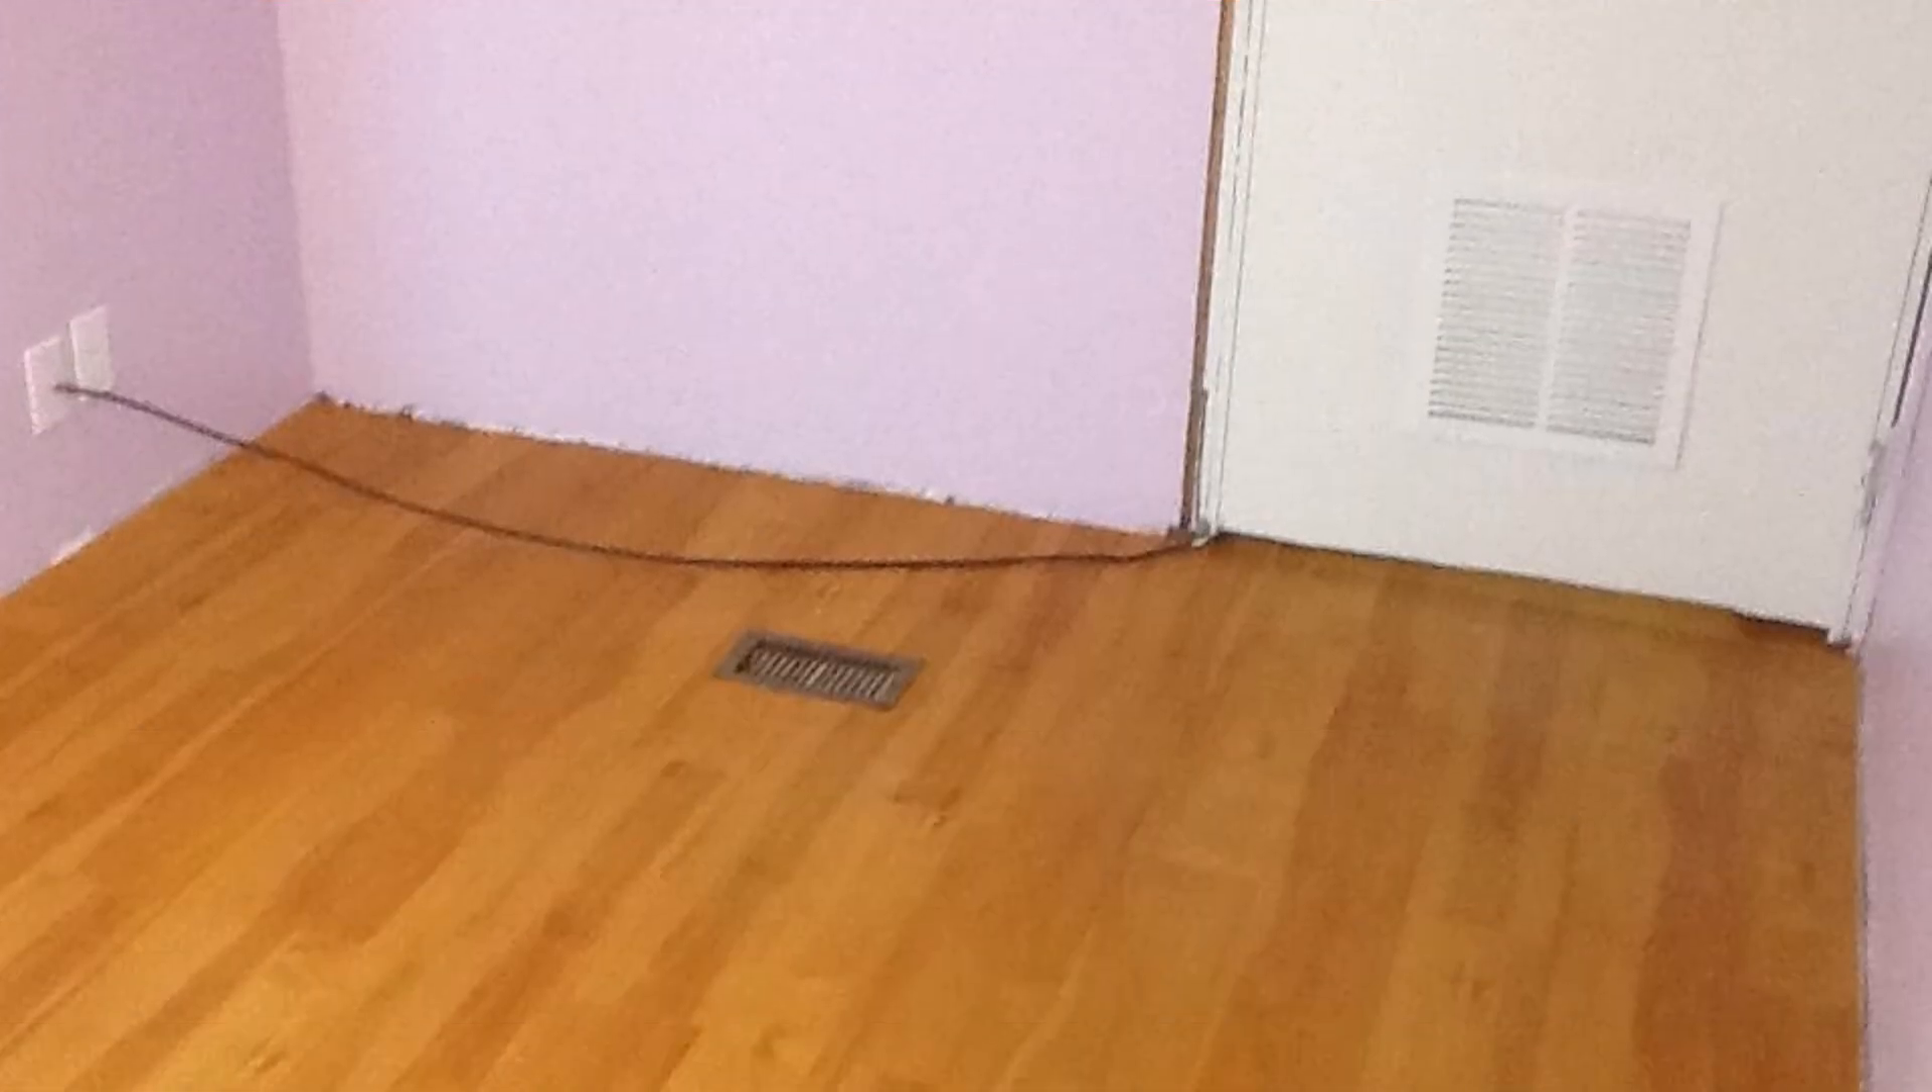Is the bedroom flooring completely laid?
Yes.